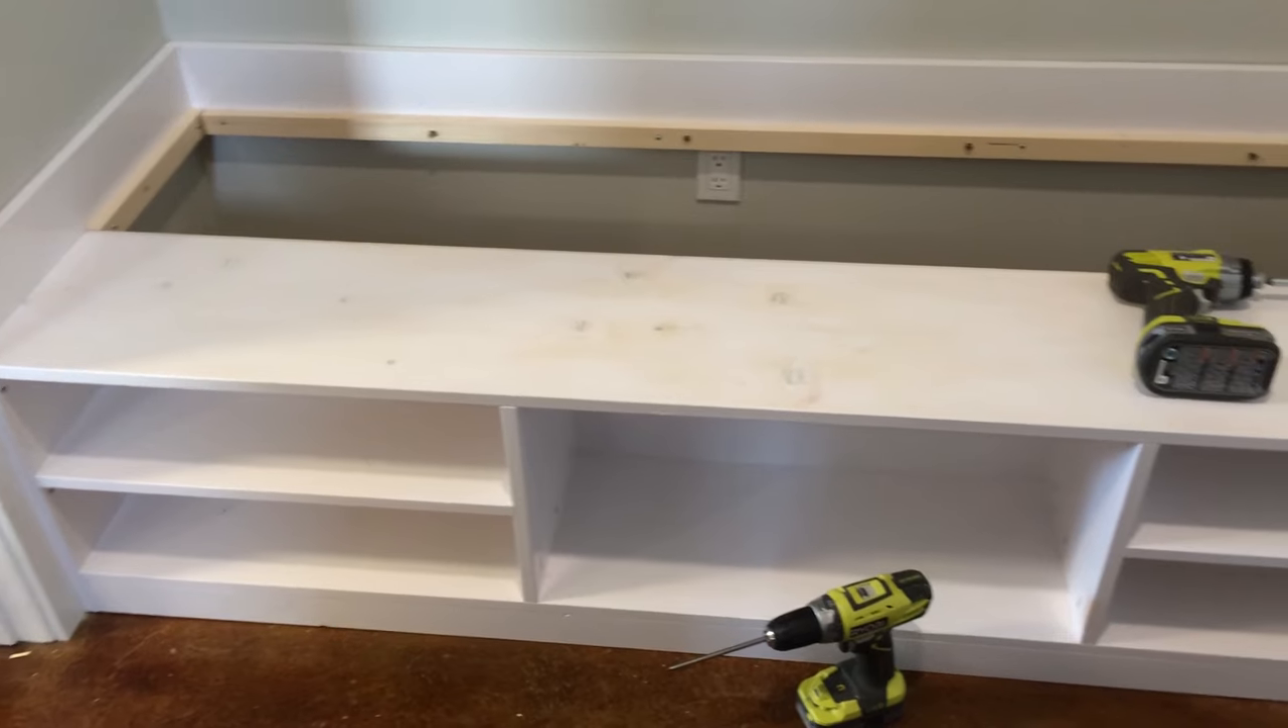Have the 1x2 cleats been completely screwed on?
Yes.